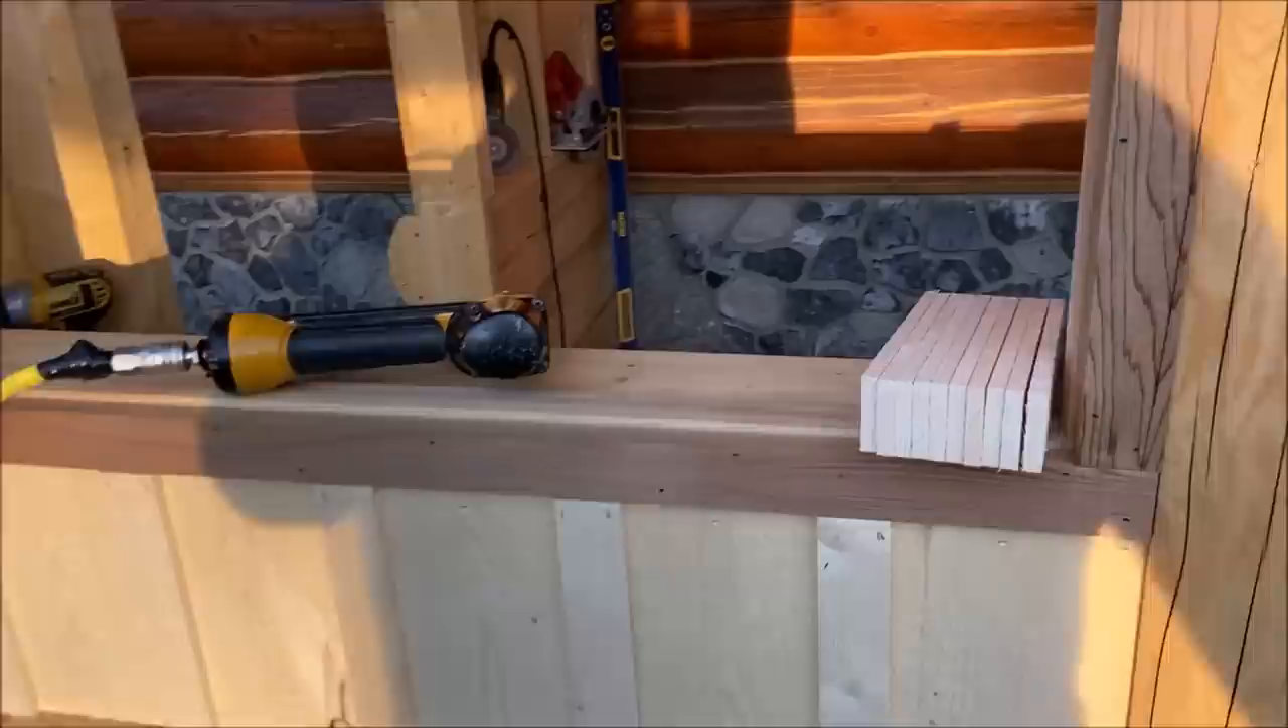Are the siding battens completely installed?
No.